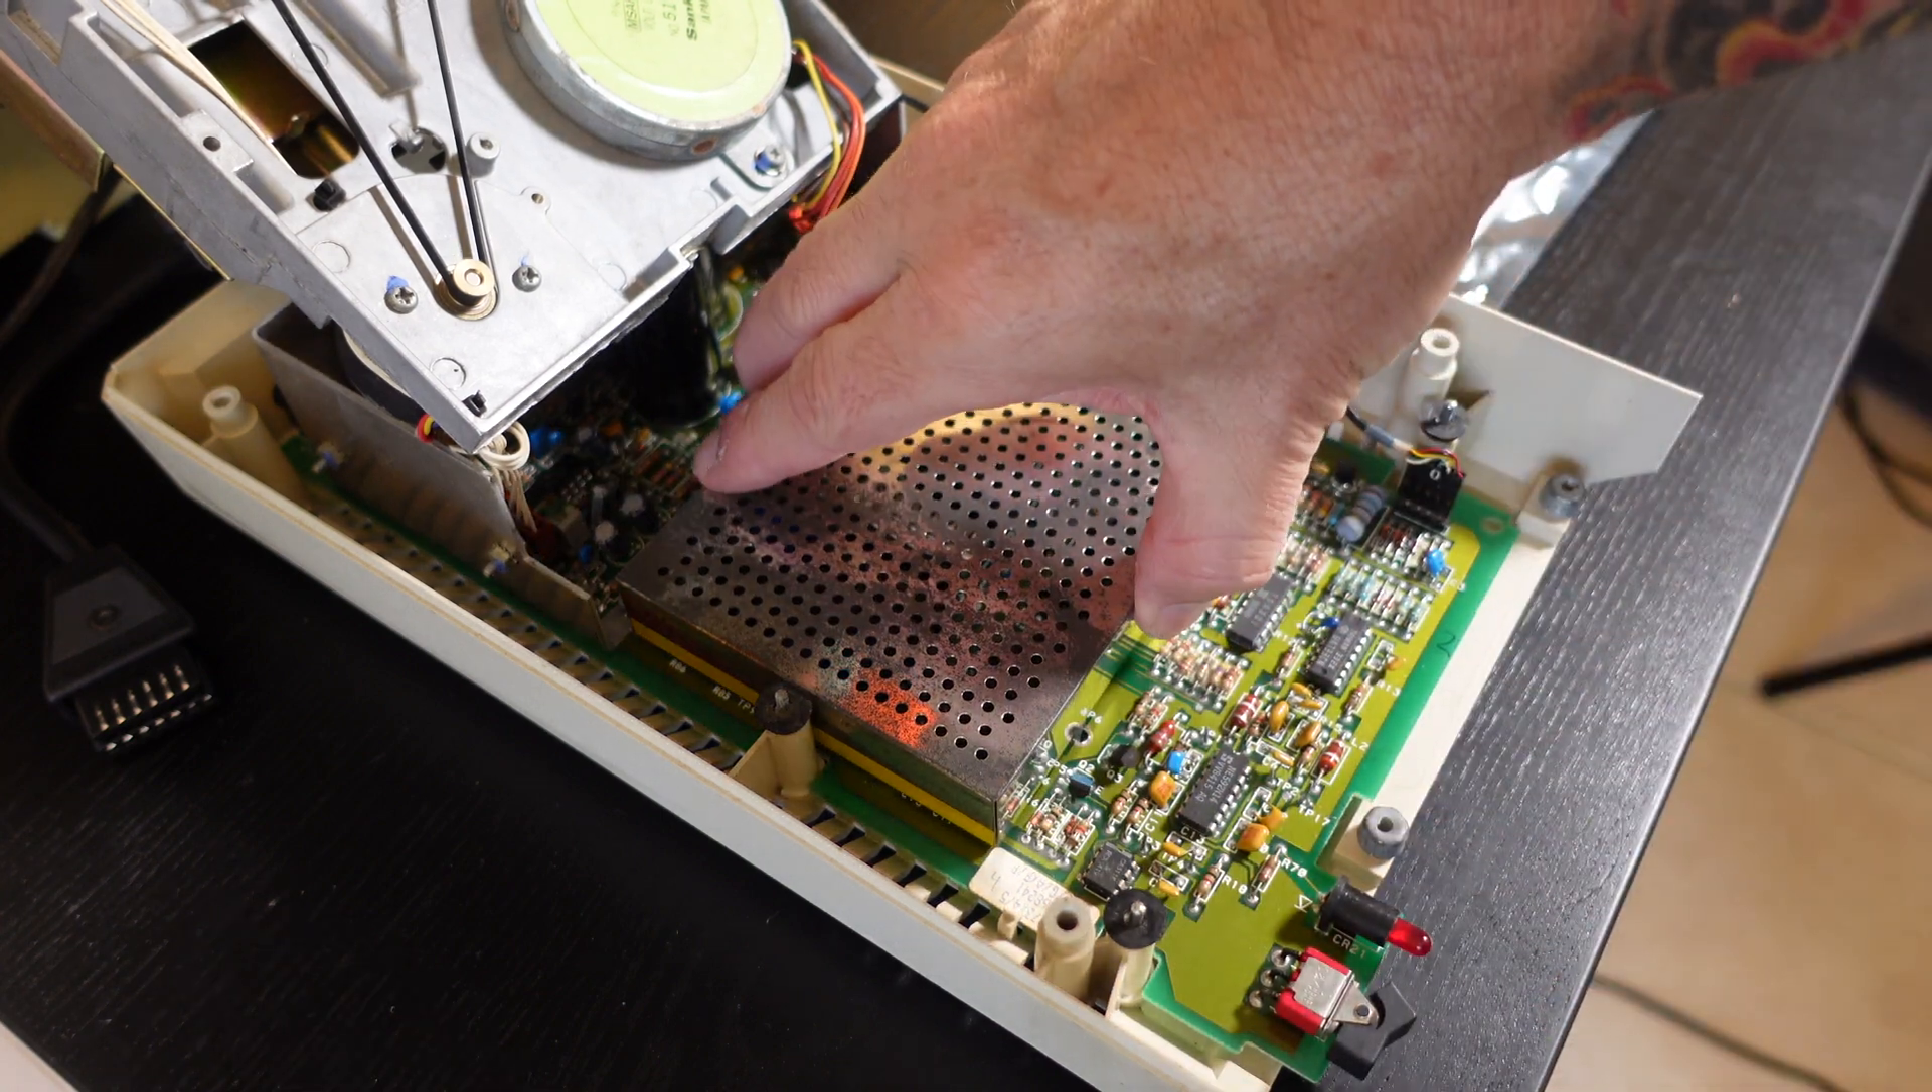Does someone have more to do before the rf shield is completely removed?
Yes.